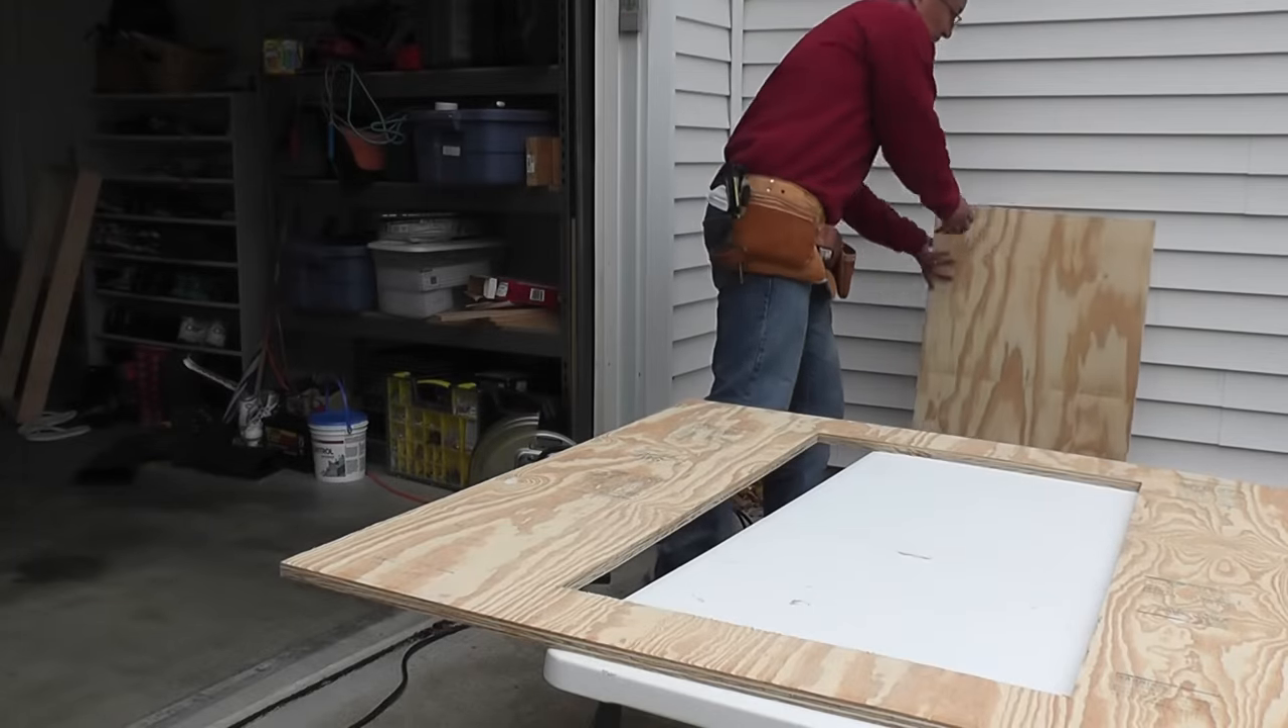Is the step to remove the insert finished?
Yes.